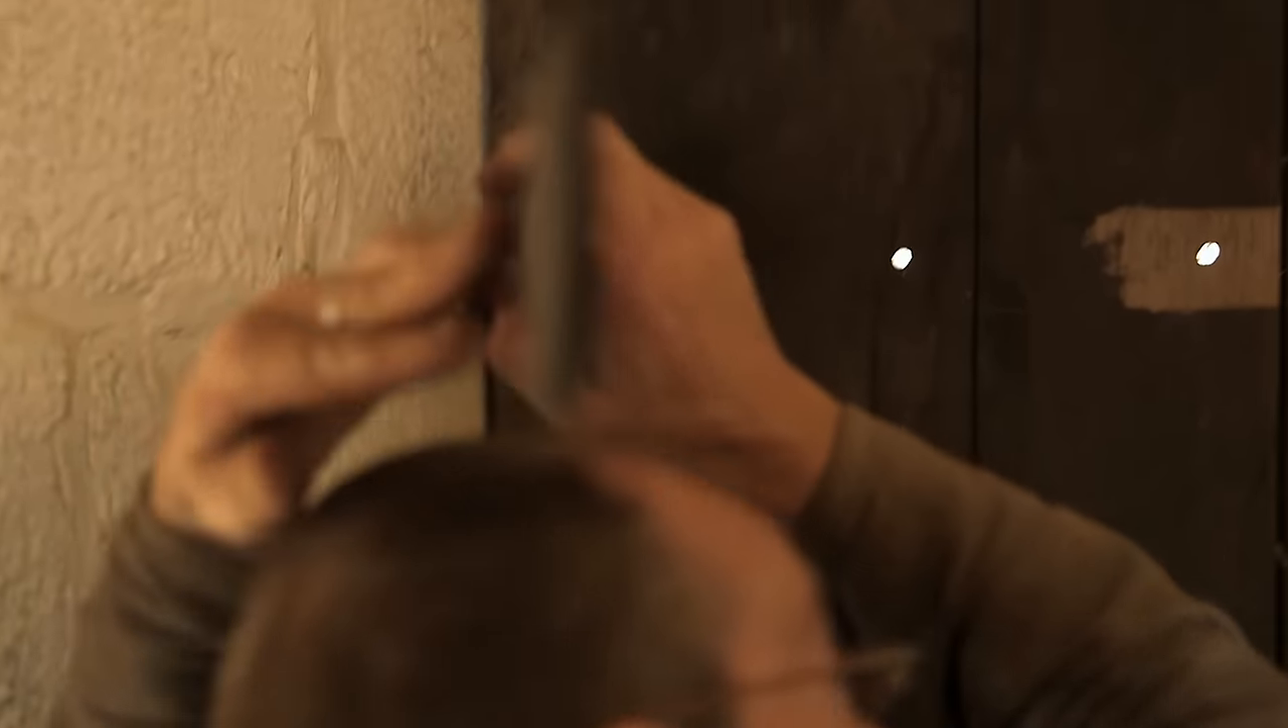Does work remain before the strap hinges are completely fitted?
Yes.